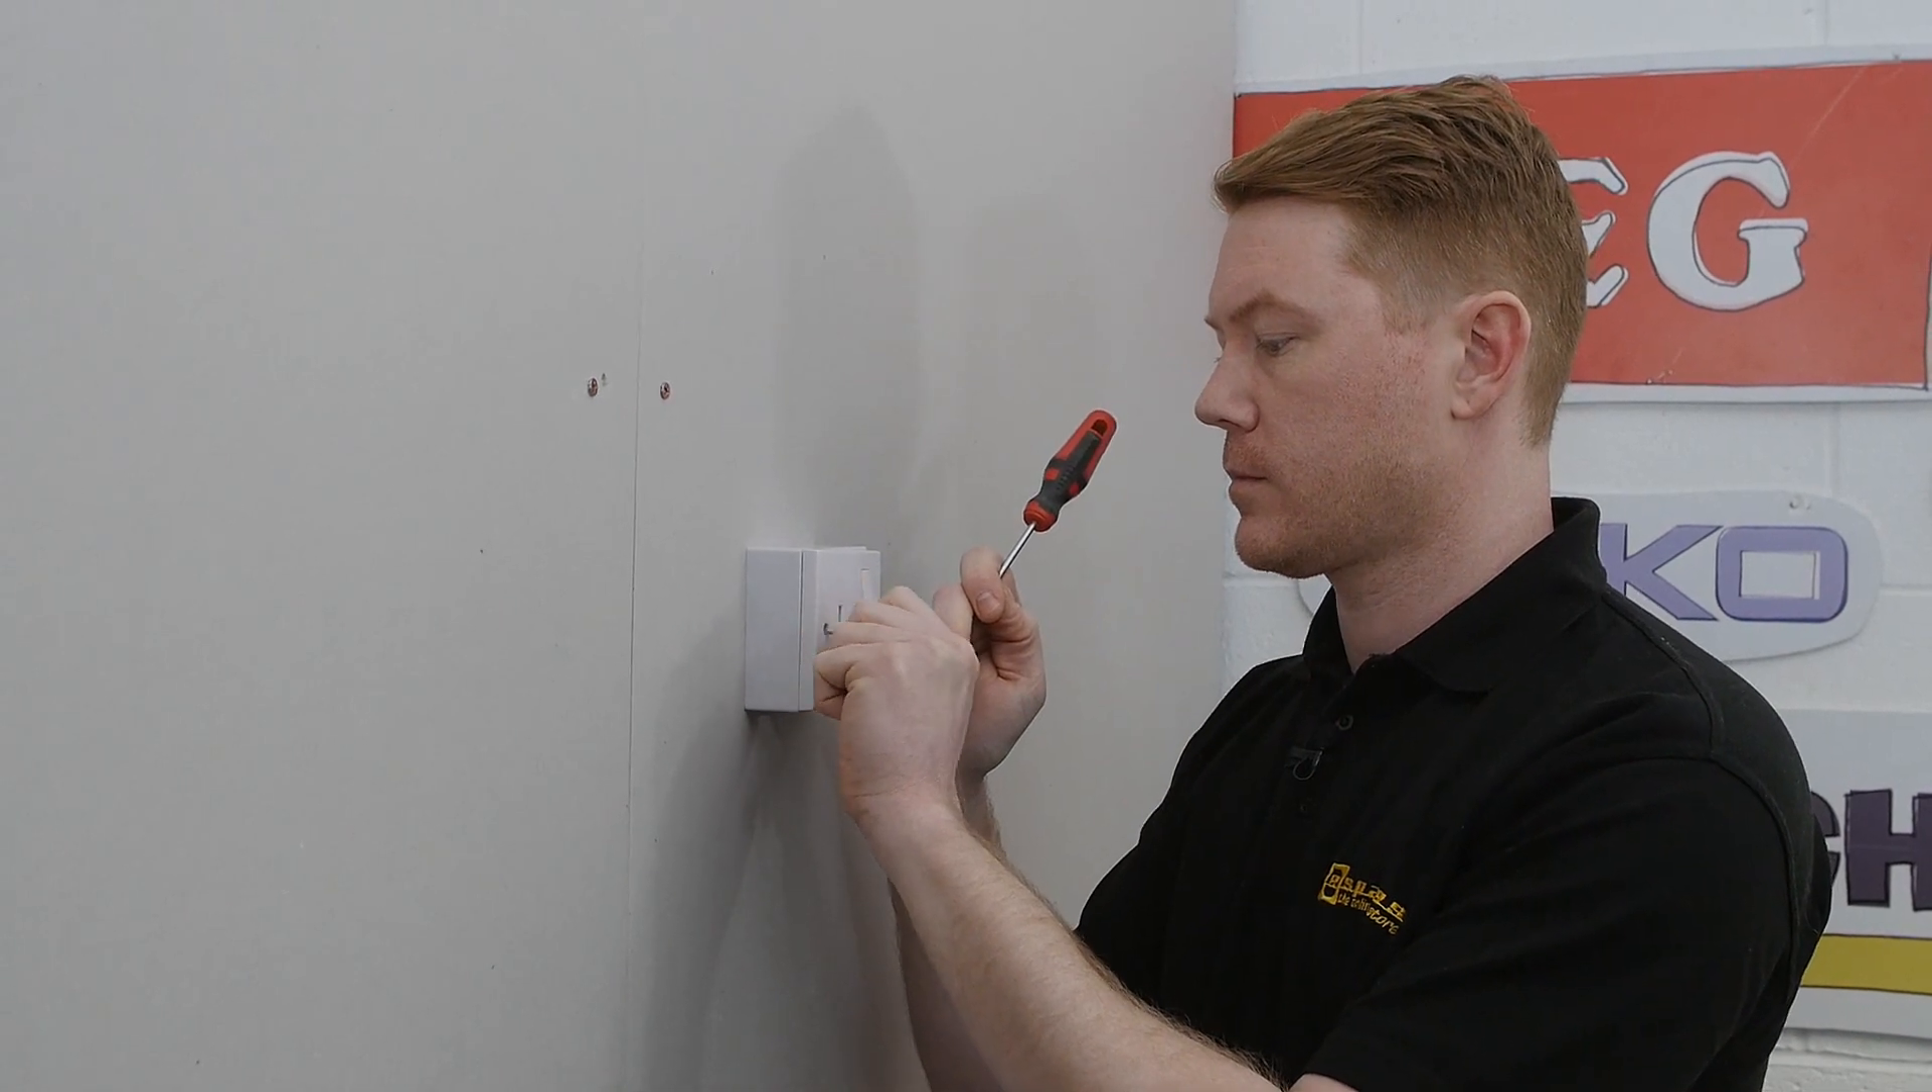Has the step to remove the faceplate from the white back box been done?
No.